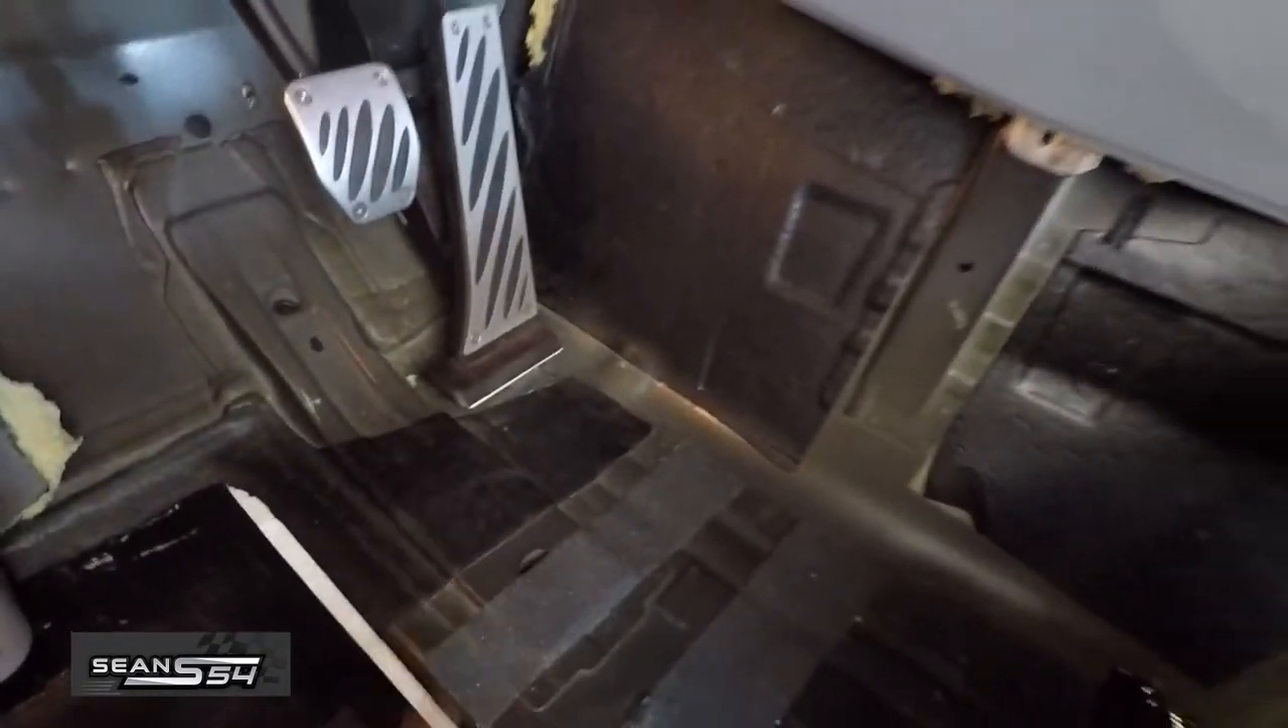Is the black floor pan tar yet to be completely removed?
Yes.